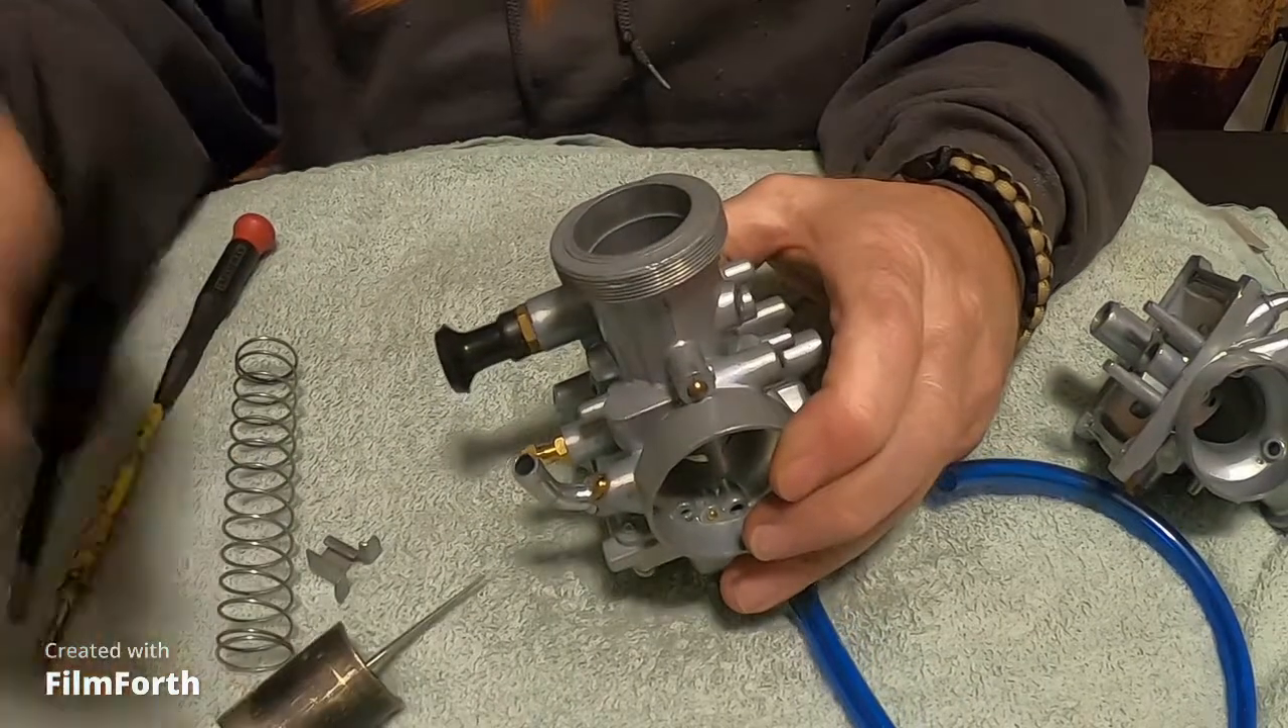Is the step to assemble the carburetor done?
No.